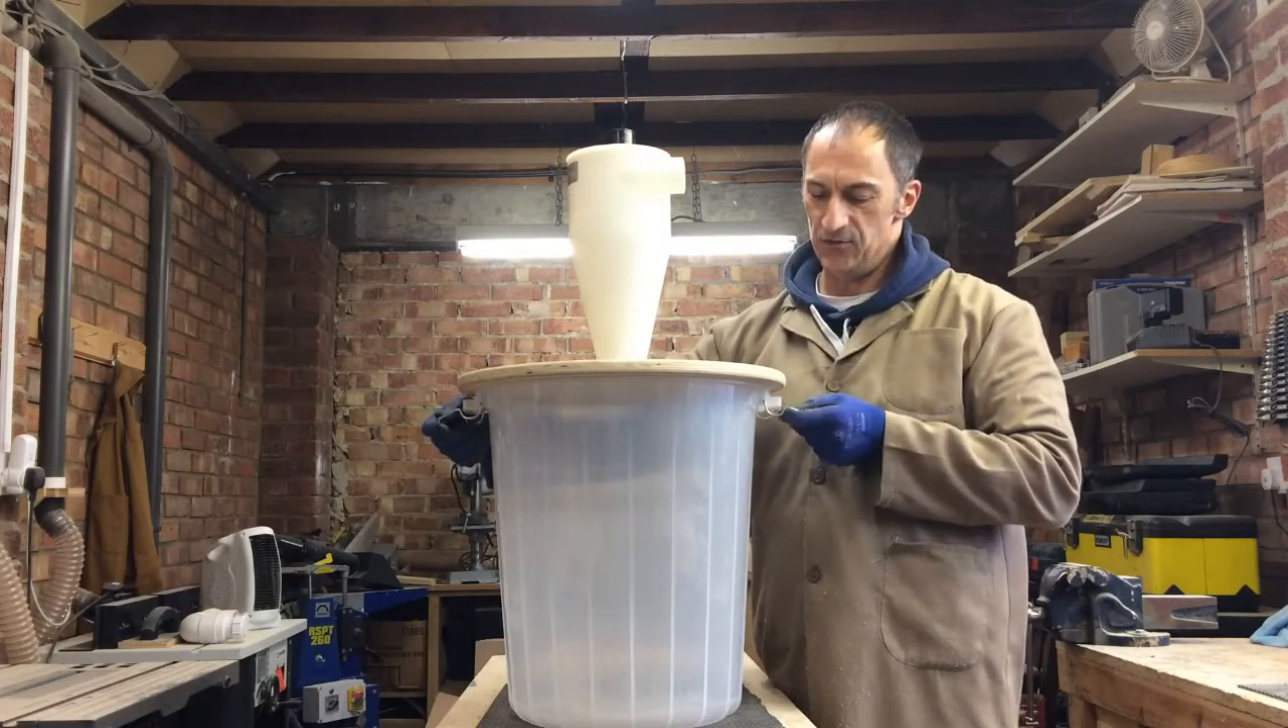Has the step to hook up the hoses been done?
No.